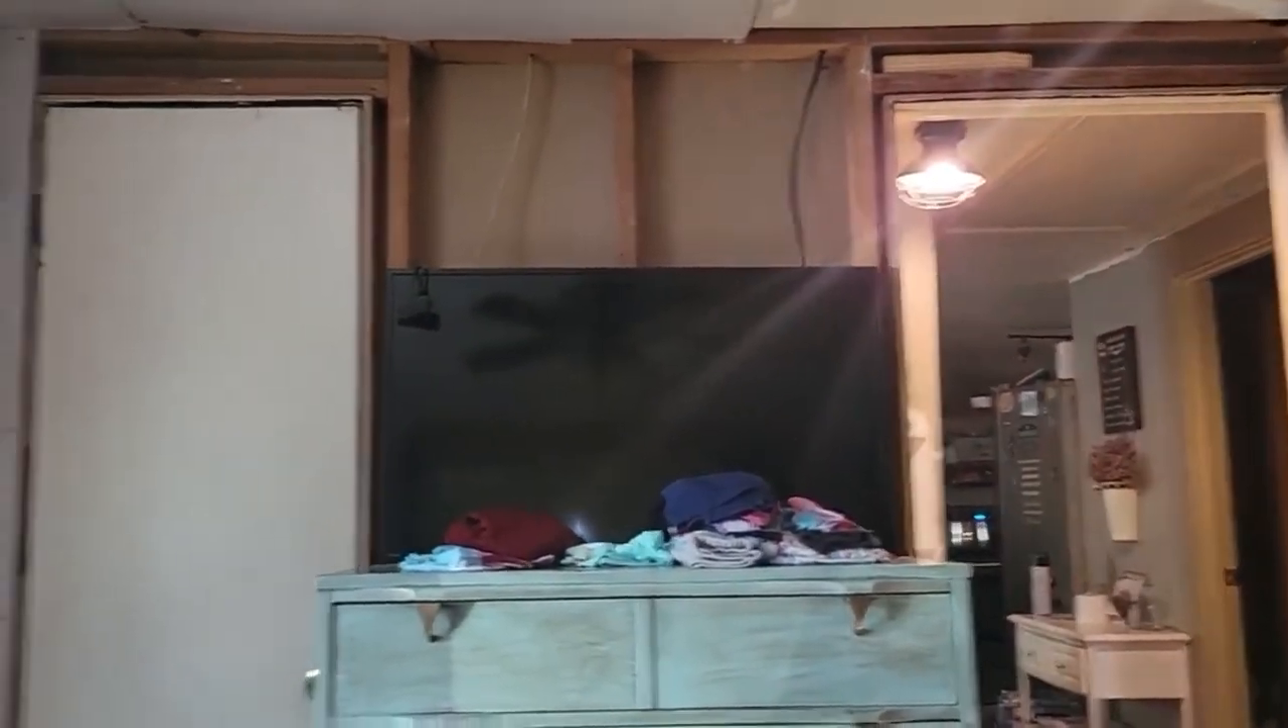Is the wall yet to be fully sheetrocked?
Yes.